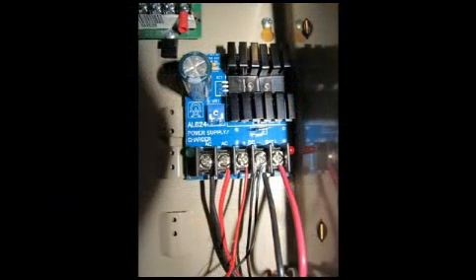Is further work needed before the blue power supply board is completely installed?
No.